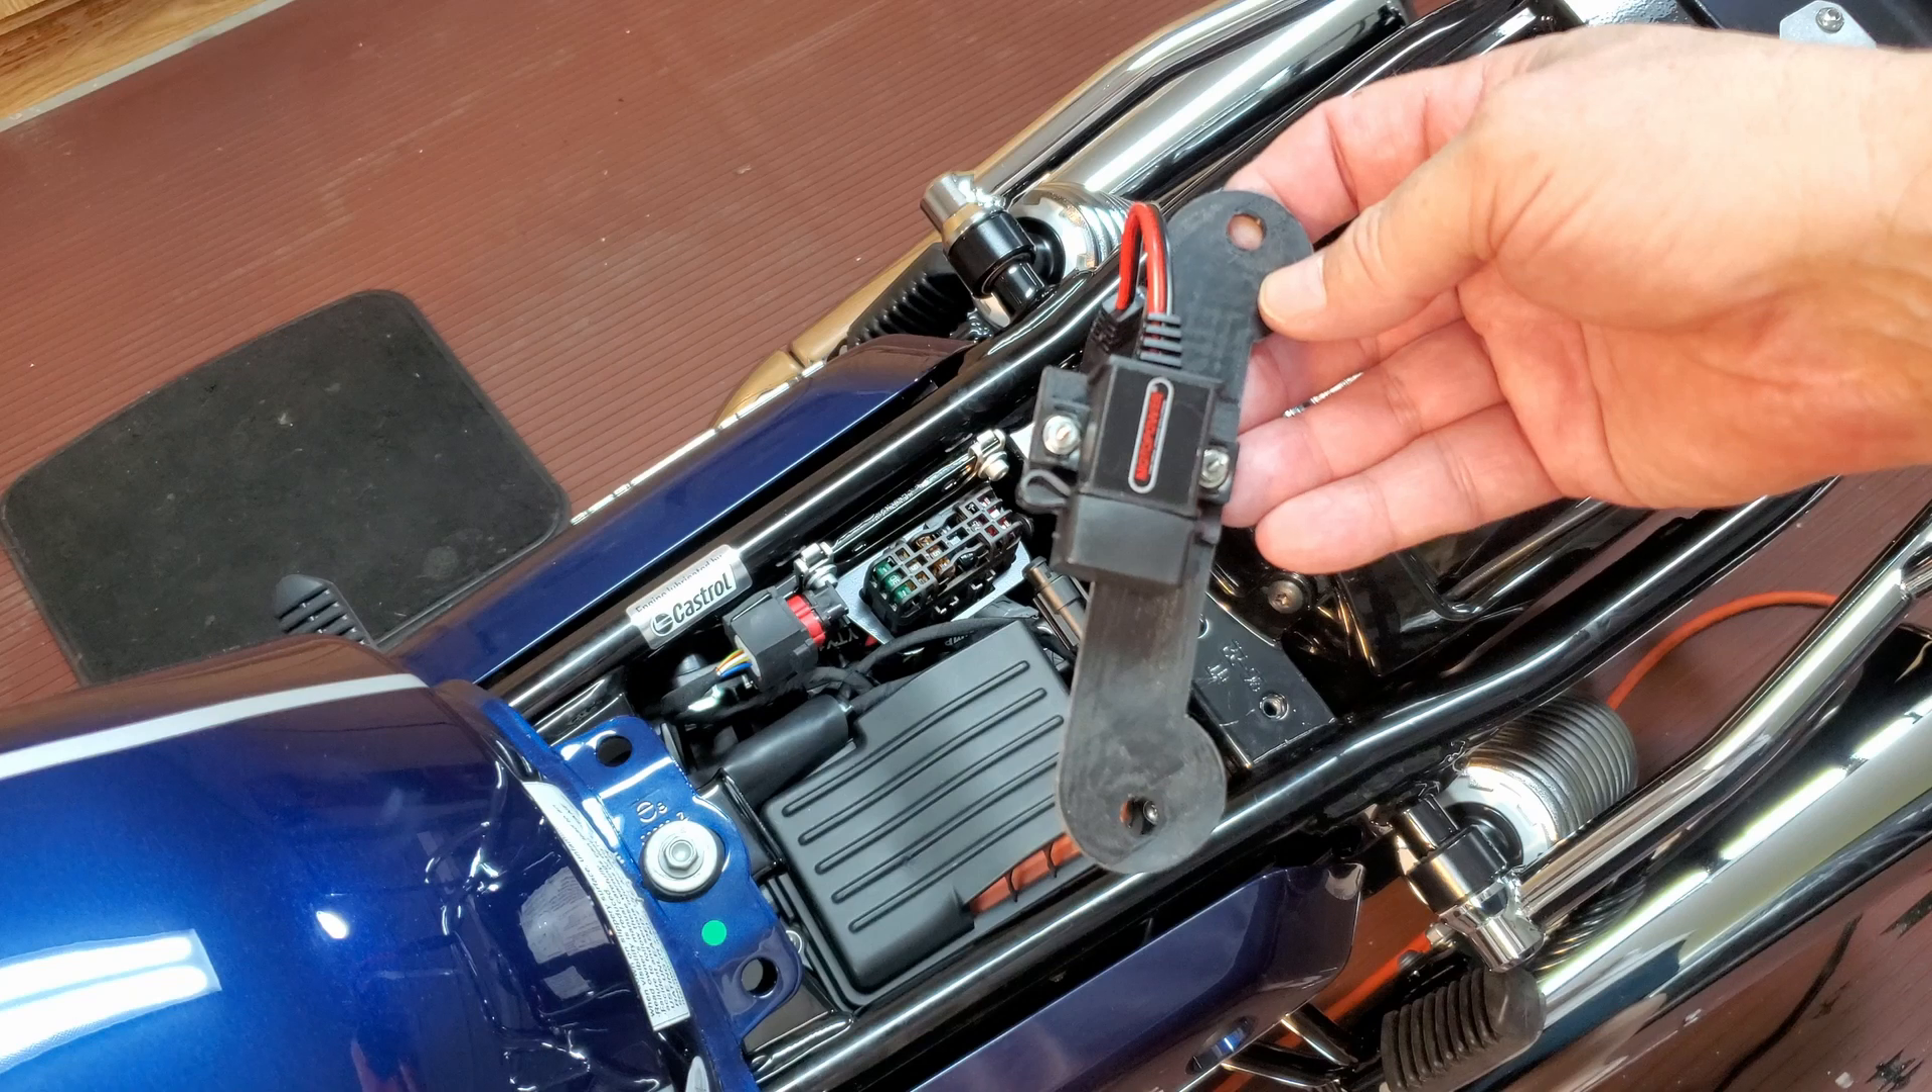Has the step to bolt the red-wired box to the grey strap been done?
Yes.